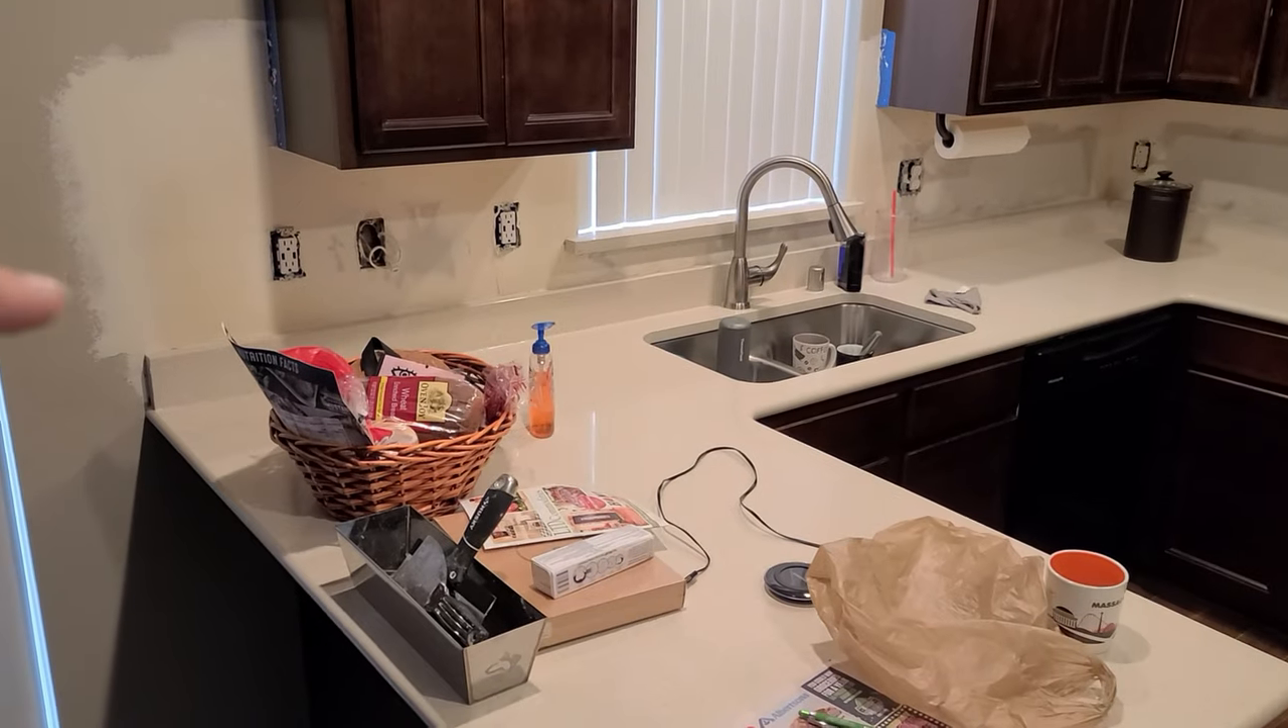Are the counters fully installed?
Yes.